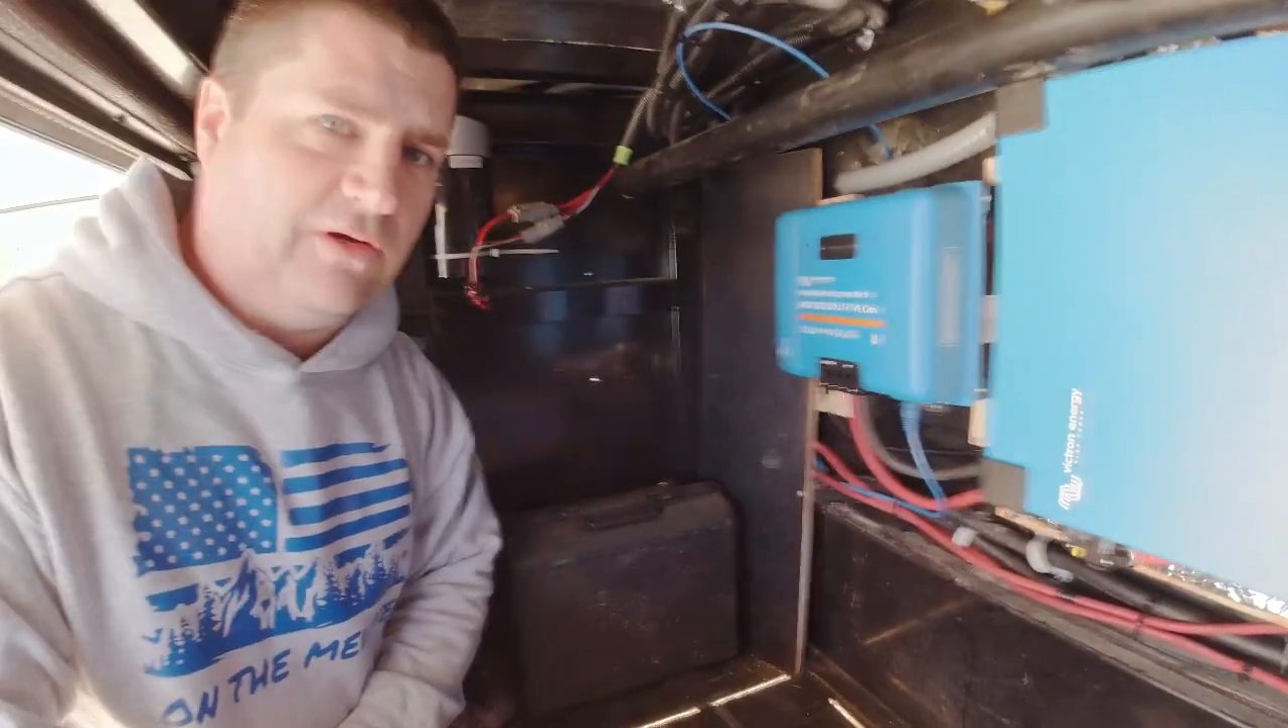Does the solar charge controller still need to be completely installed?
No.